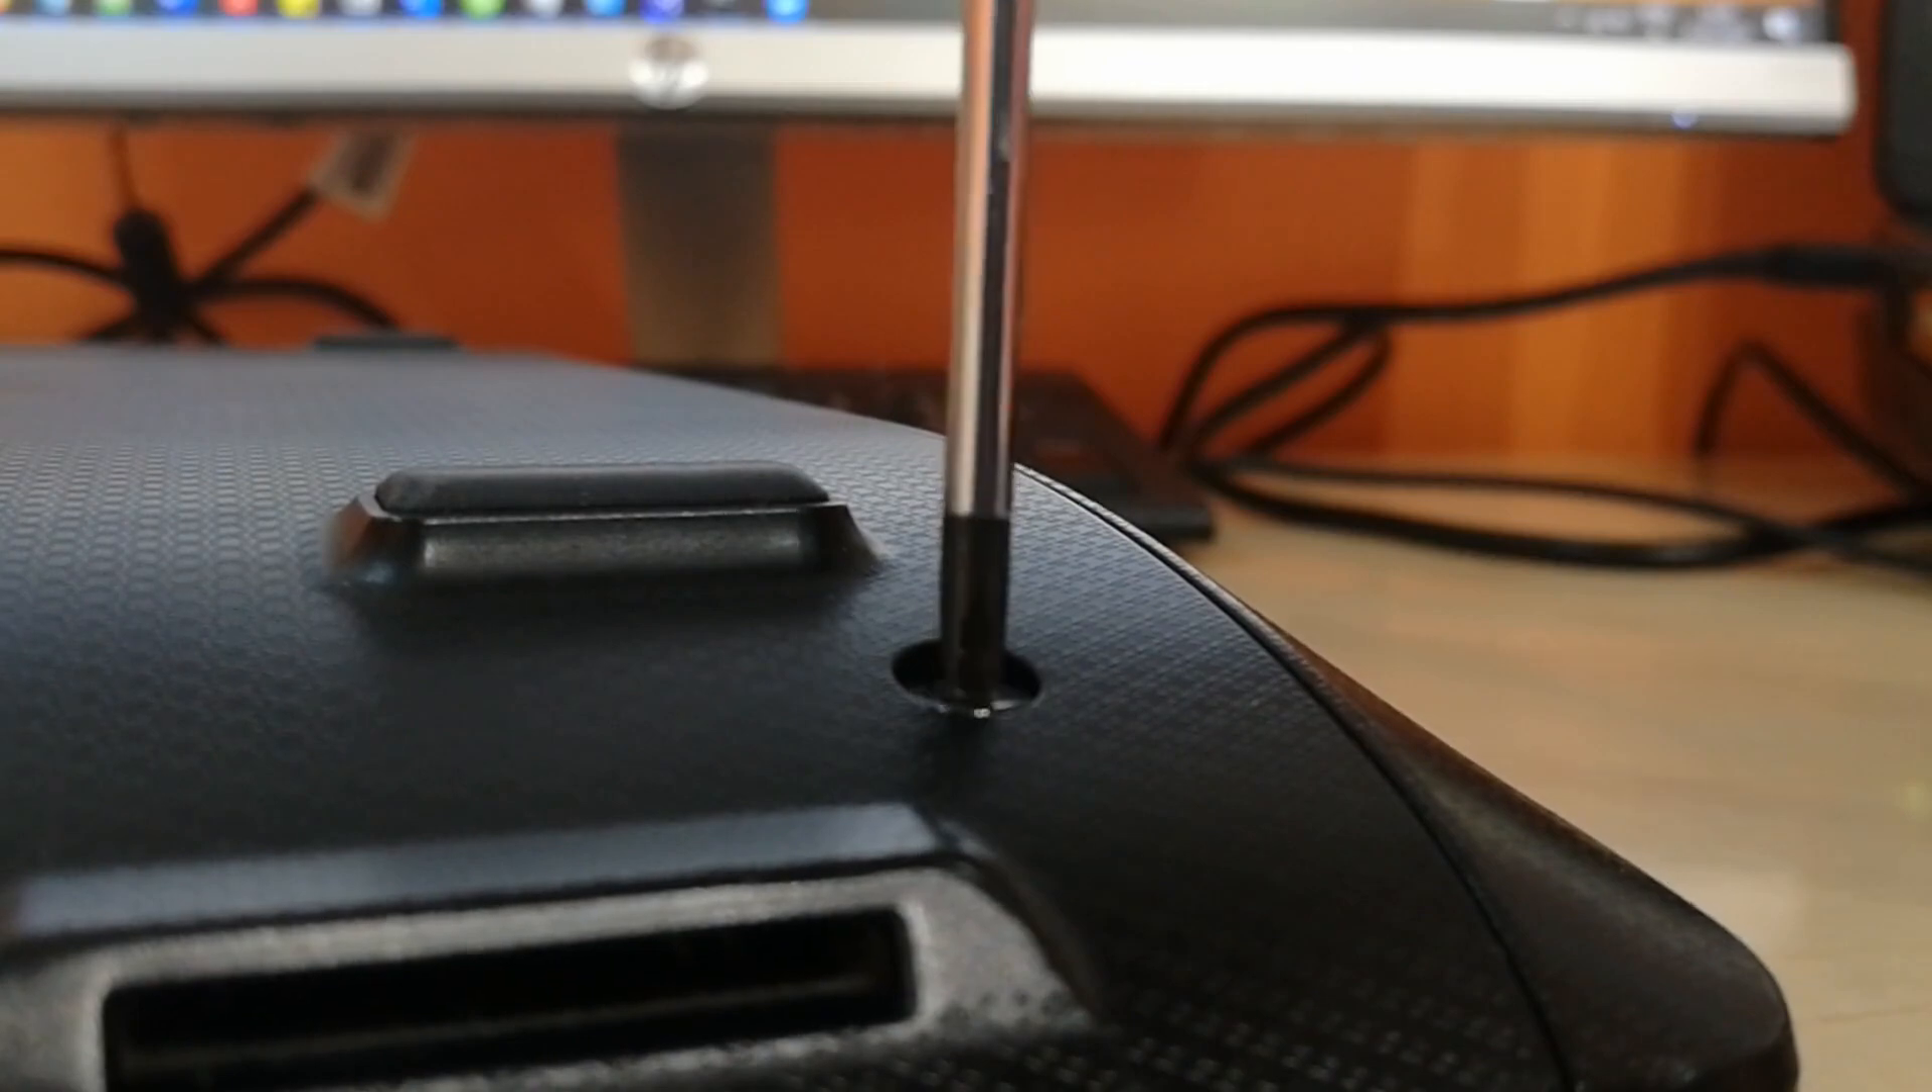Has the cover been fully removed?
No.